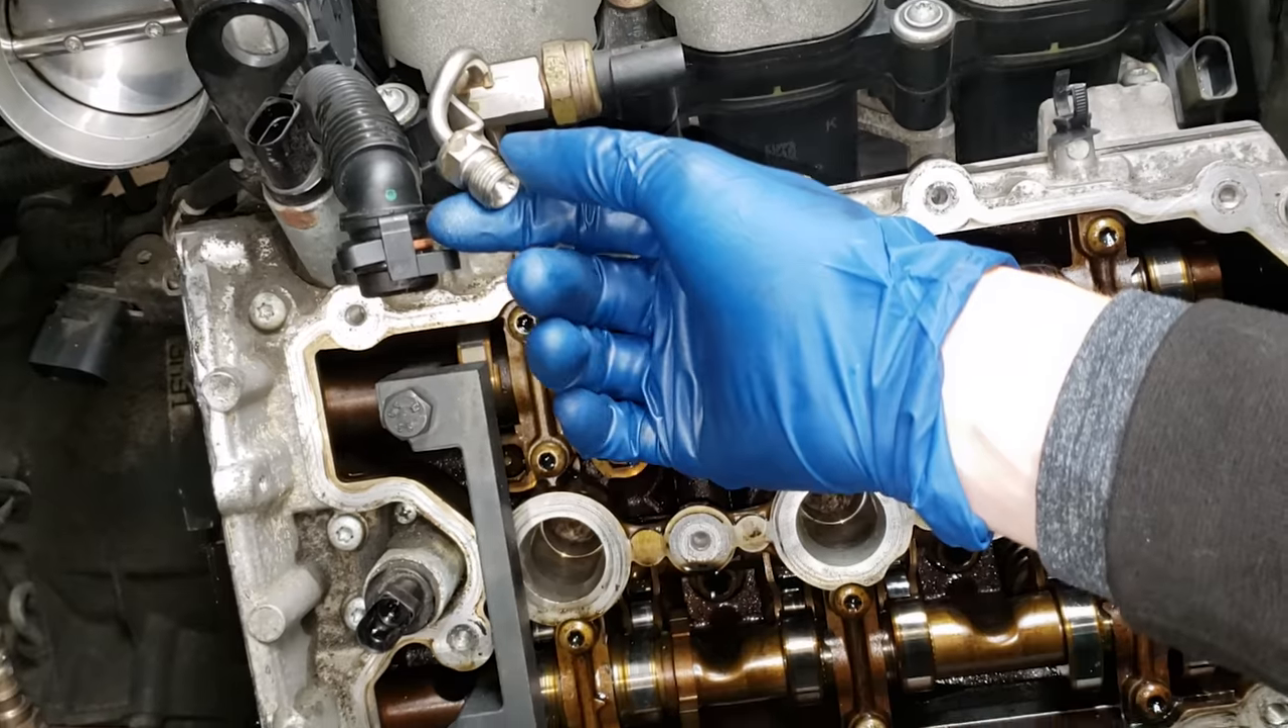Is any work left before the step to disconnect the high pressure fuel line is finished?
No.